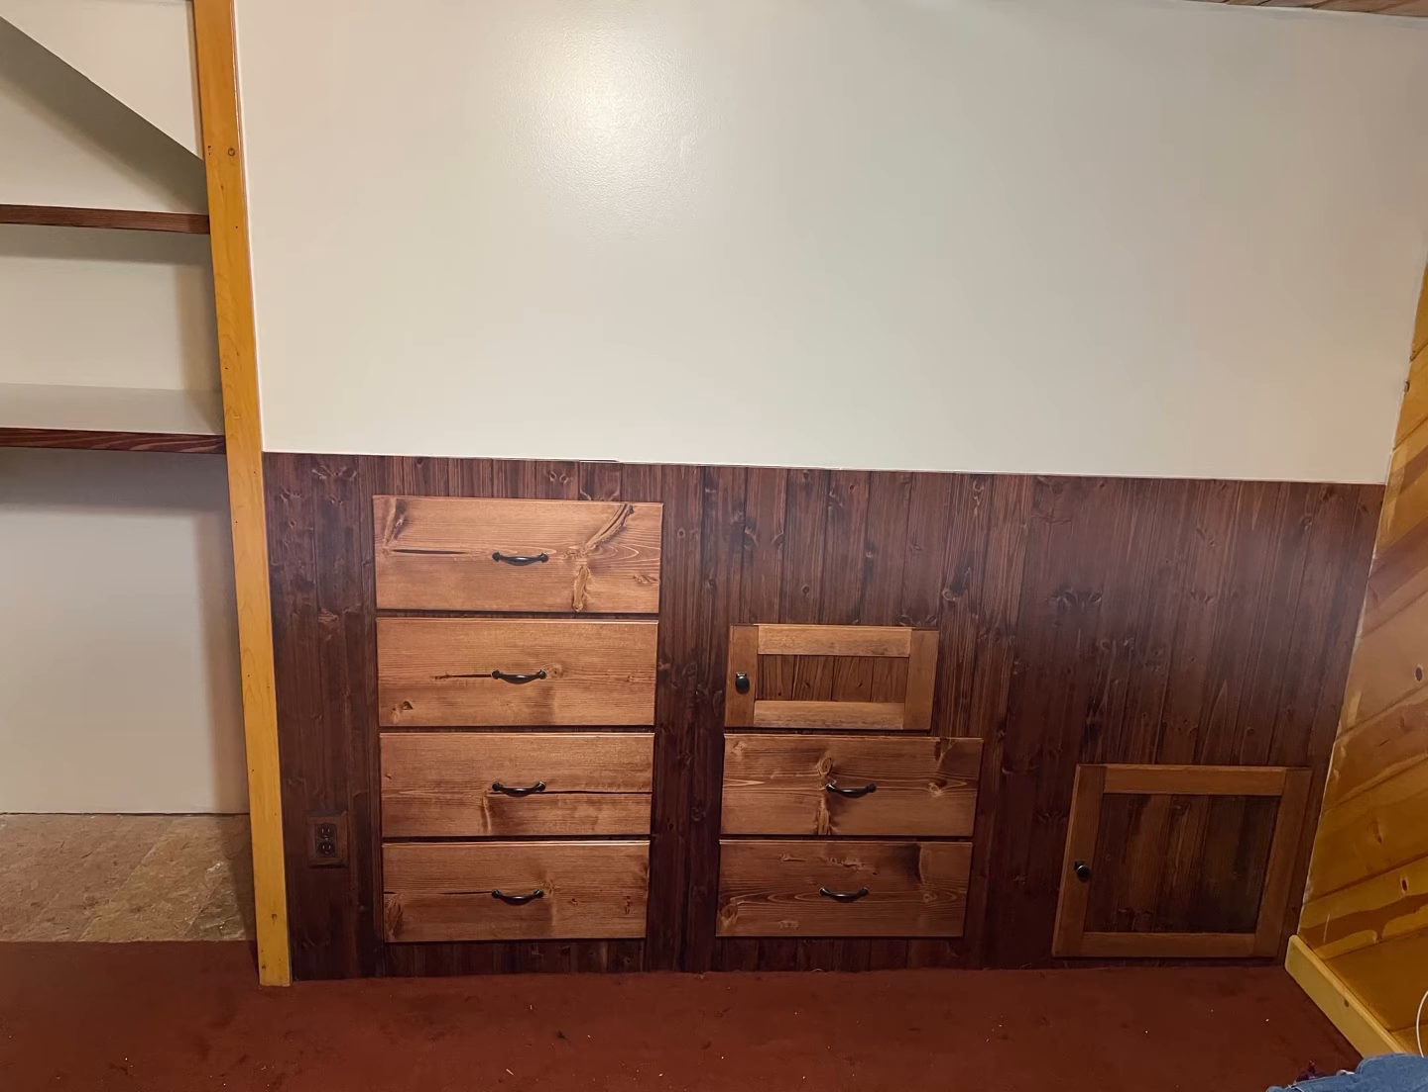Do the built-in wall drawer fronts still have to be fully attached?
No.